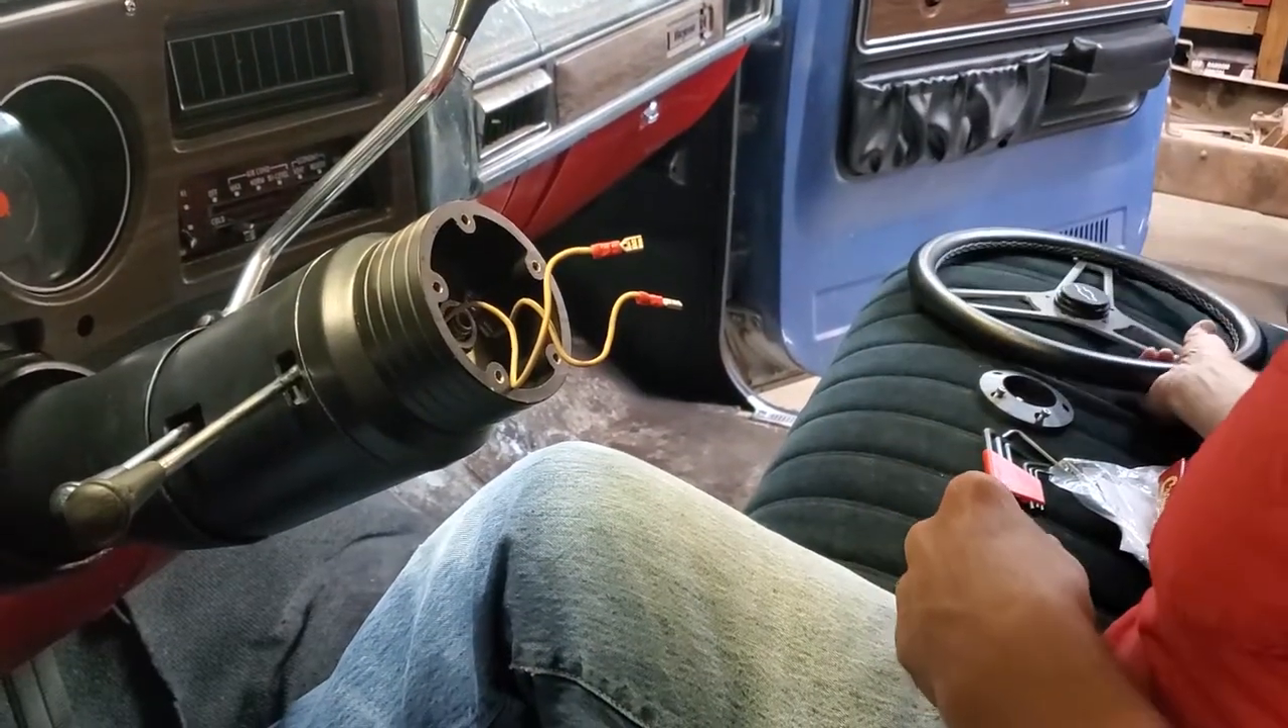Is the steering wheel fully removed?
Yes.